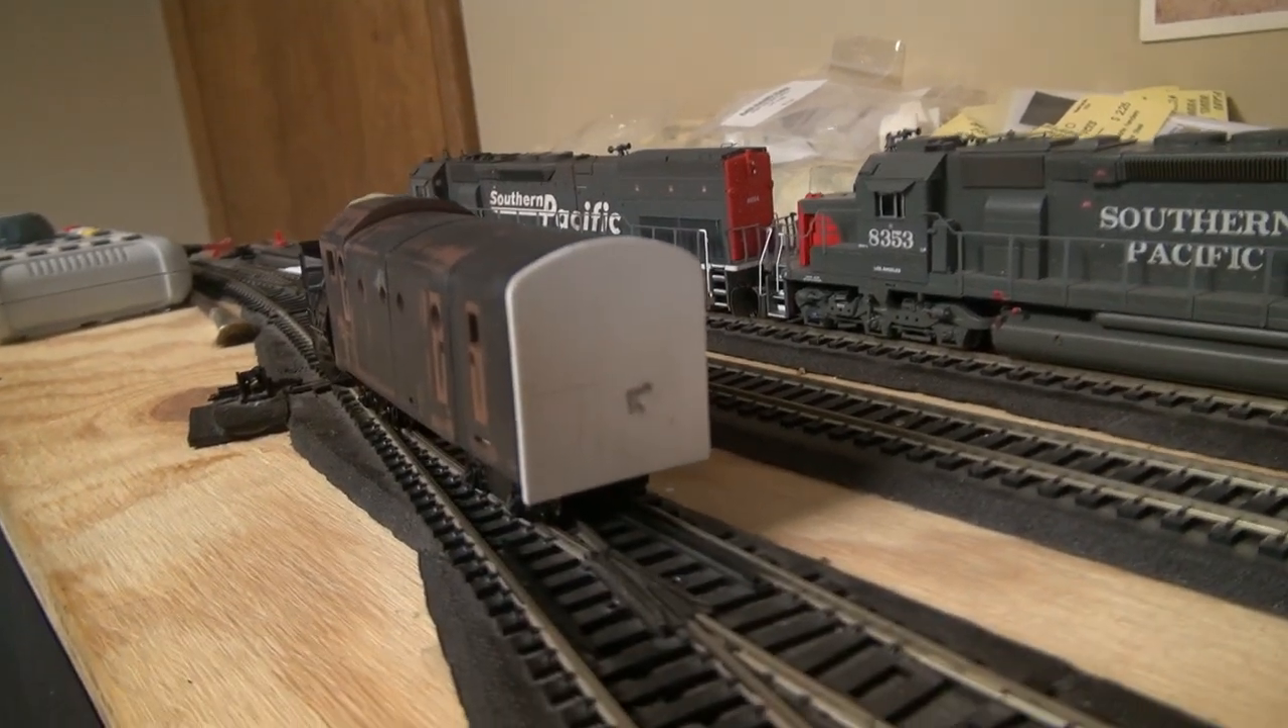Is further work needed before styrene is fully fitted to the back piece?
No.